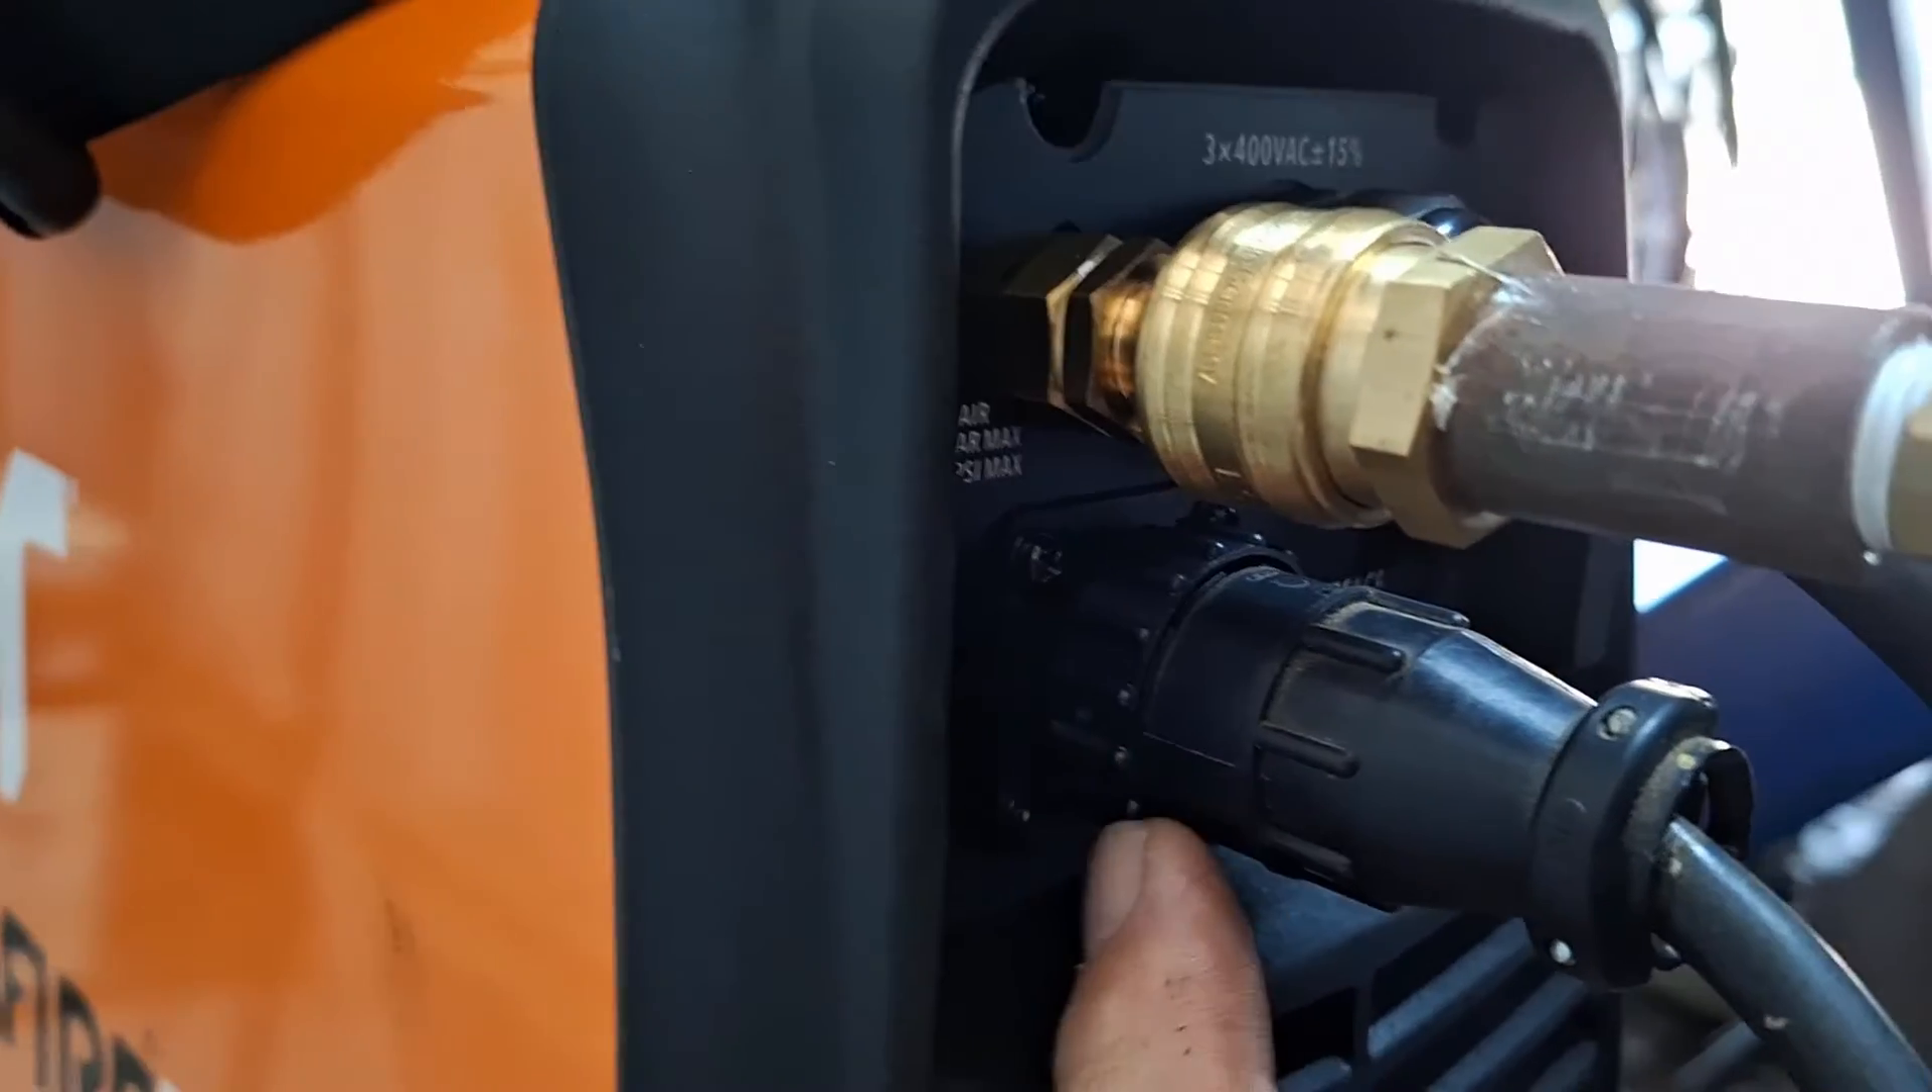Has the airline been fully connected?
Yes.